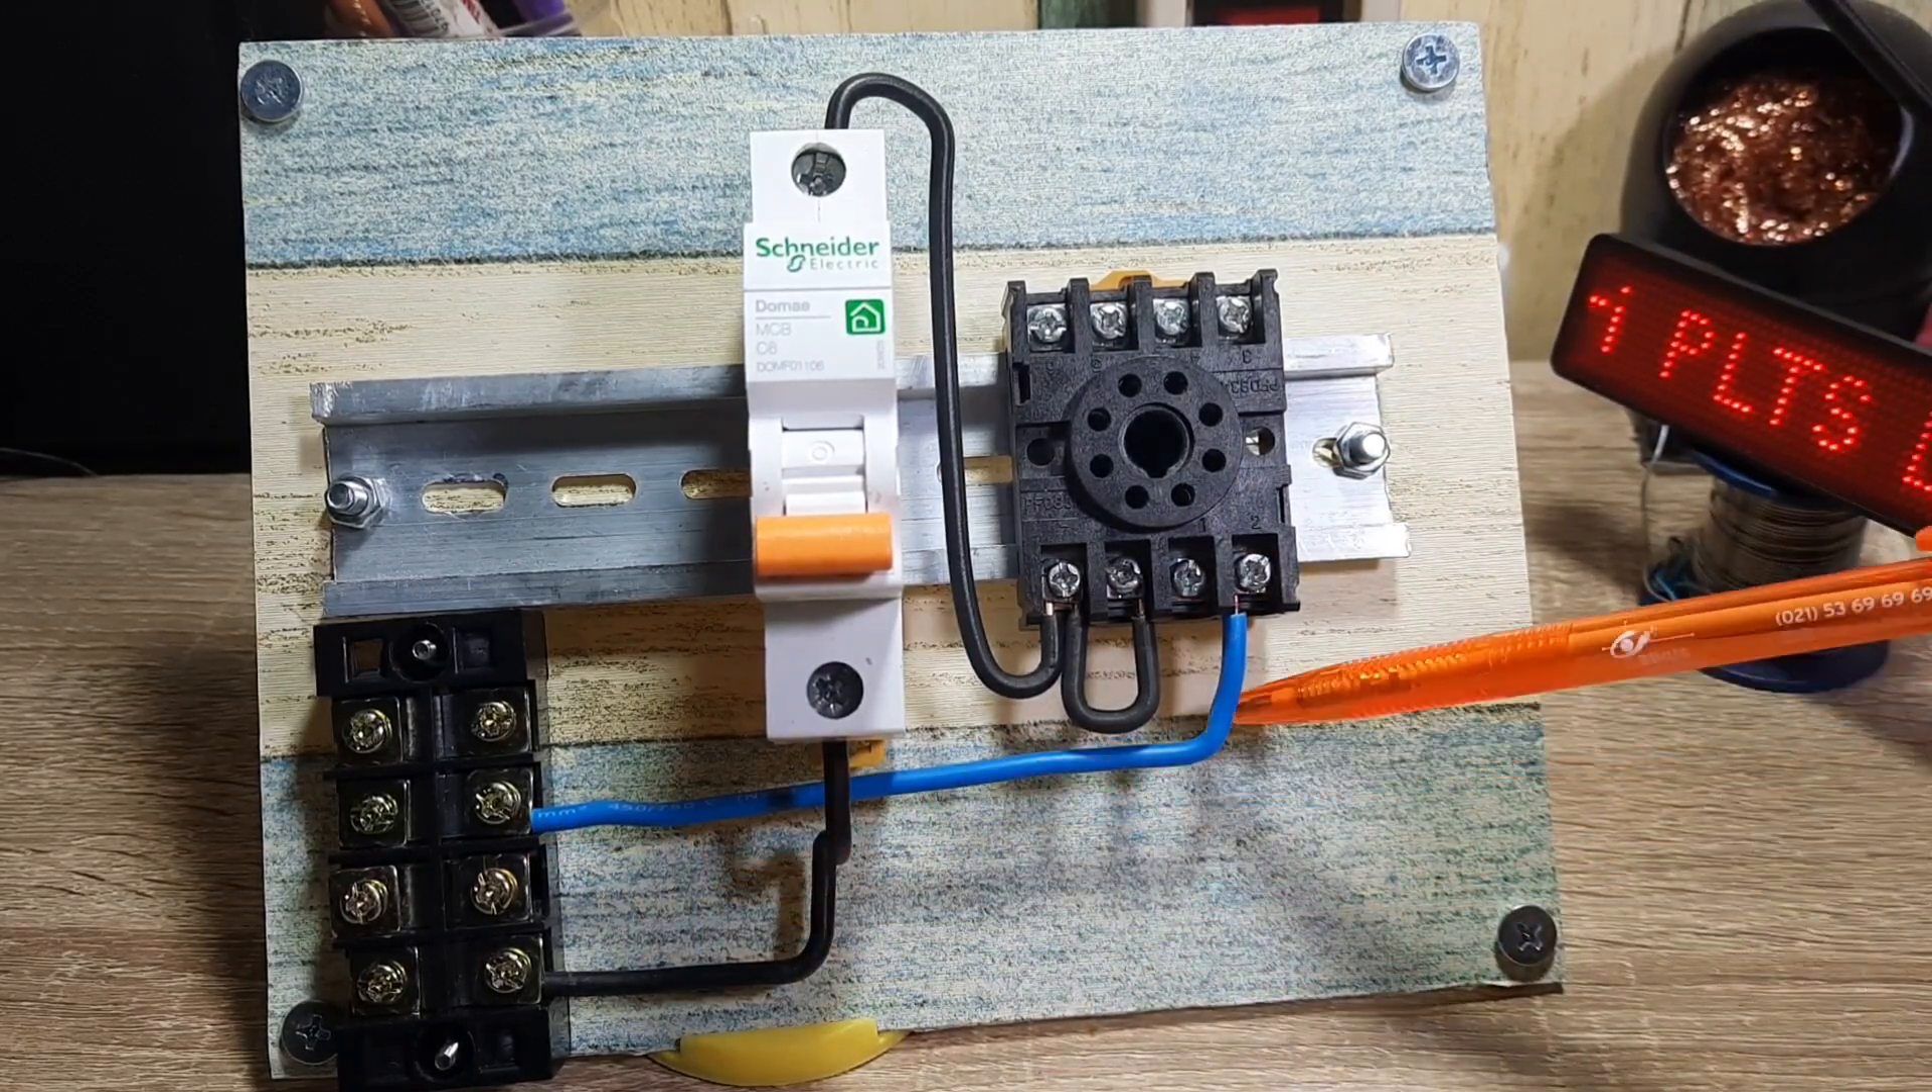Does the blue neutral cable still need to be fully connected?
No.